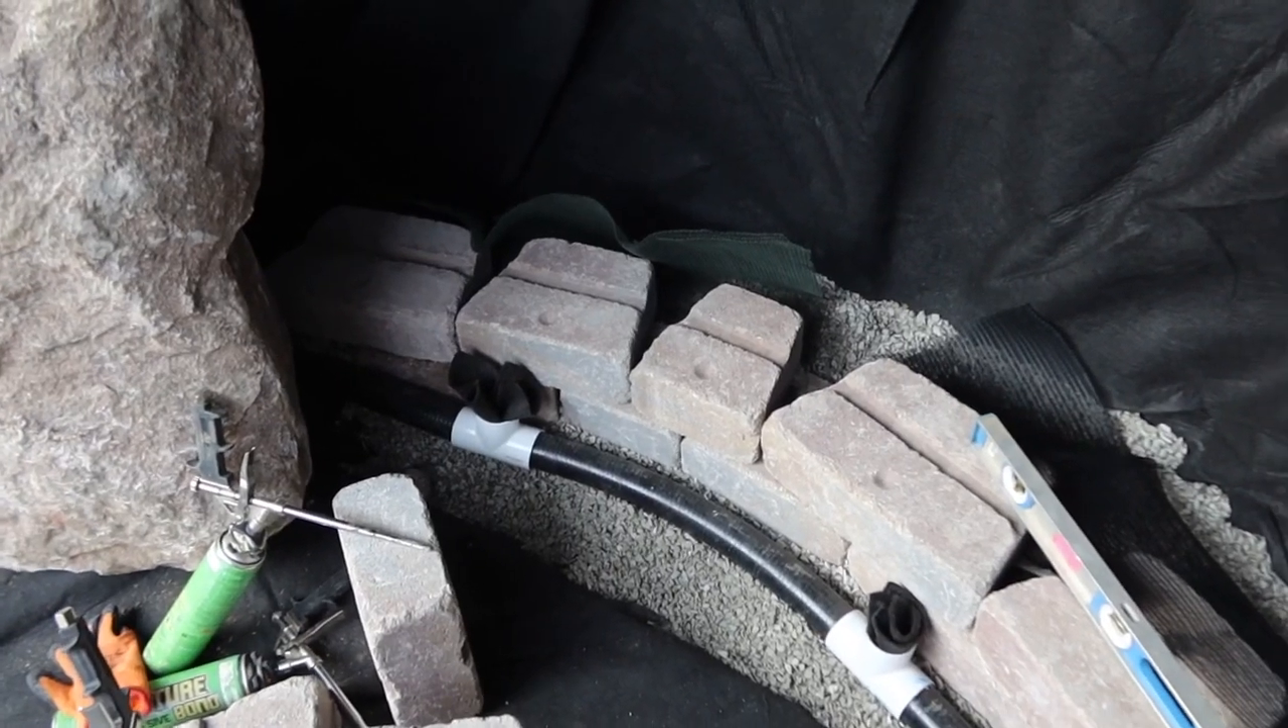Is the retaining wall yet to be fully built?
Yes.